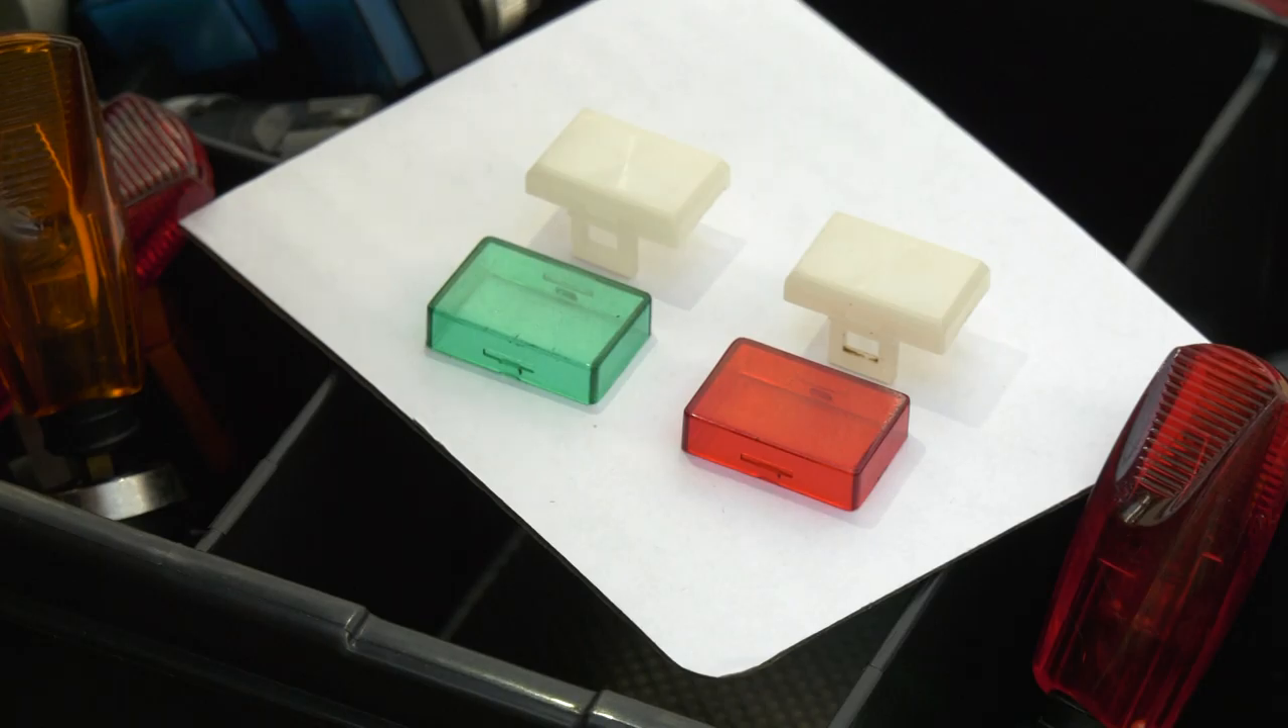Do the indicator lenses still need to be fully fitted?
Yes.